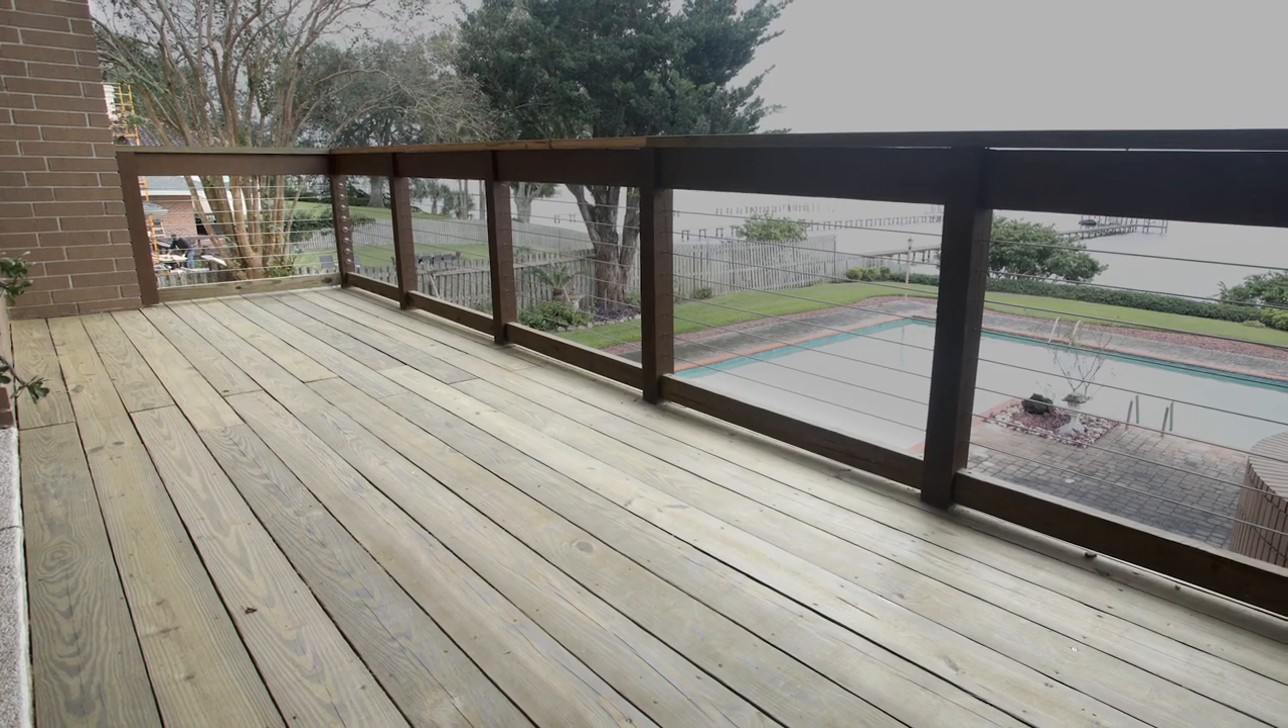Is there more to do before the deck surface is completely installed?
No.